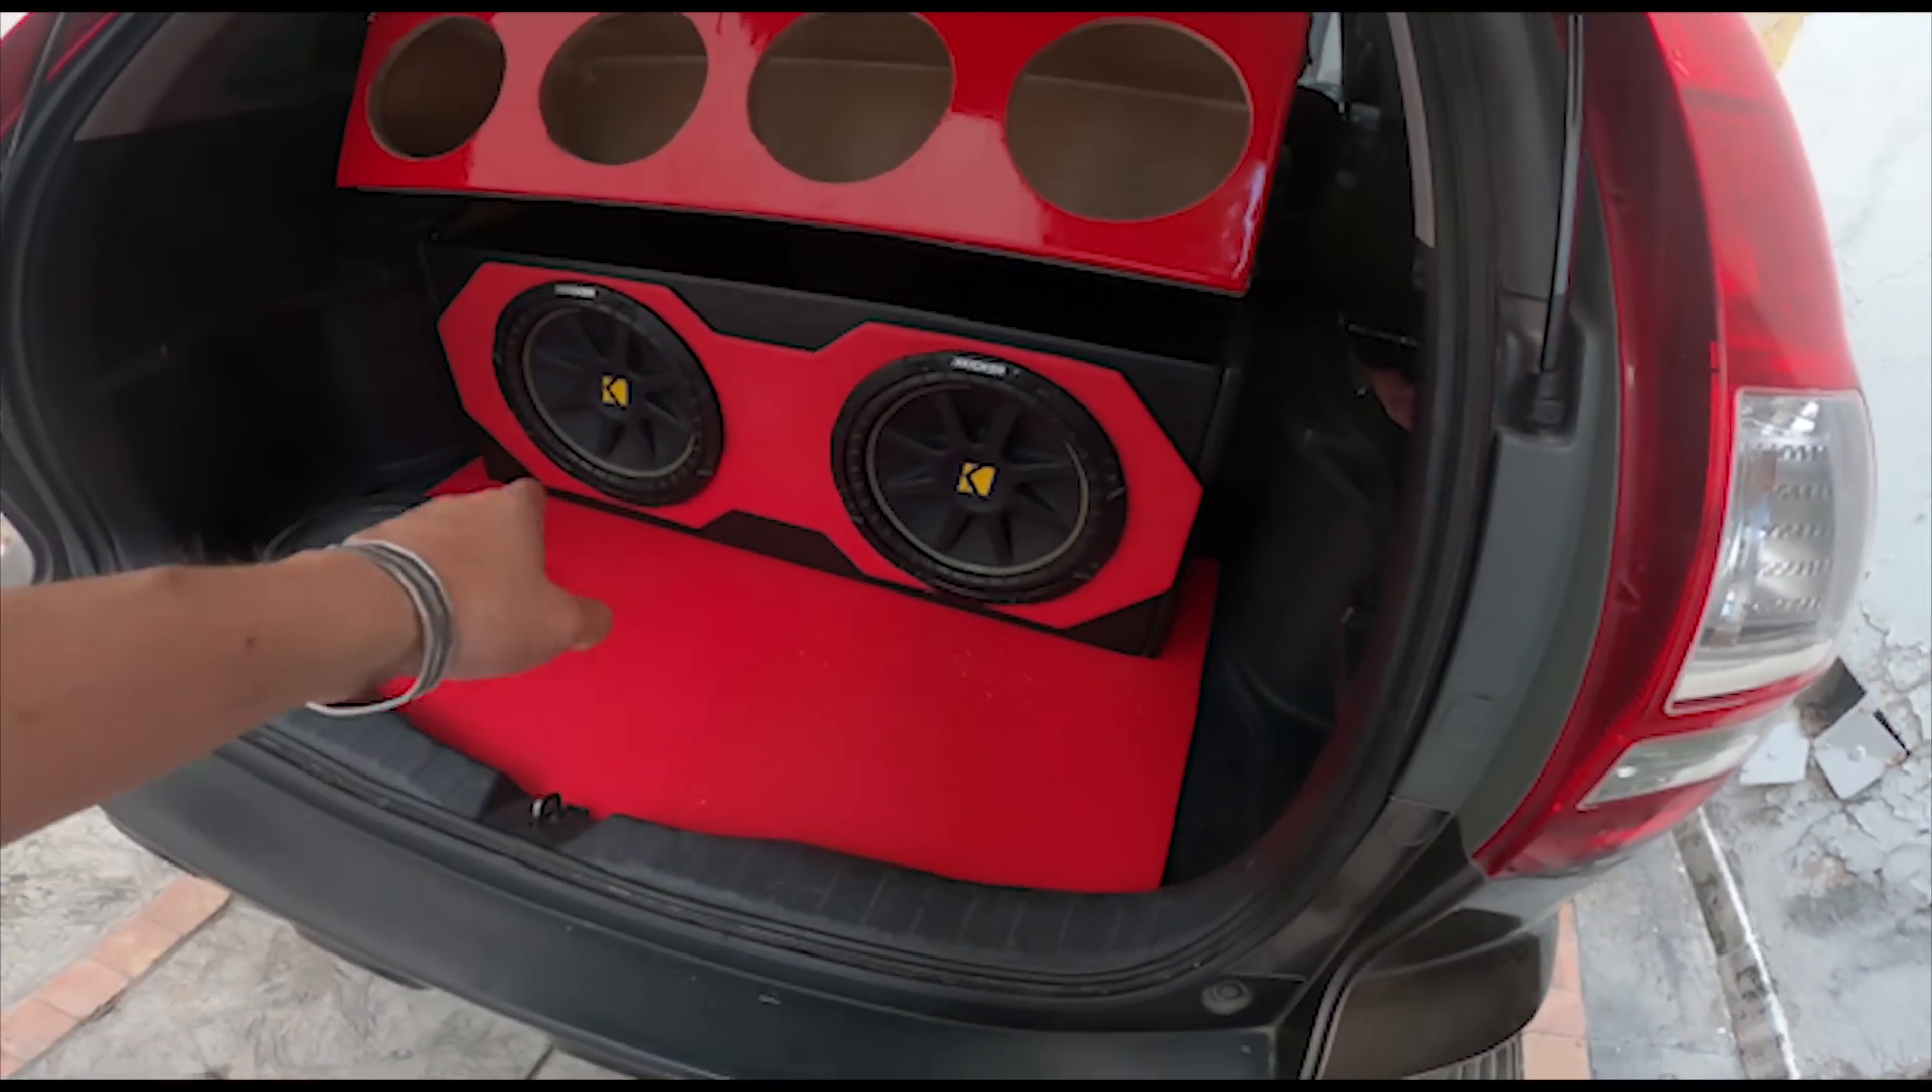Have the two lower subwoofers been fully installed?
Yes.